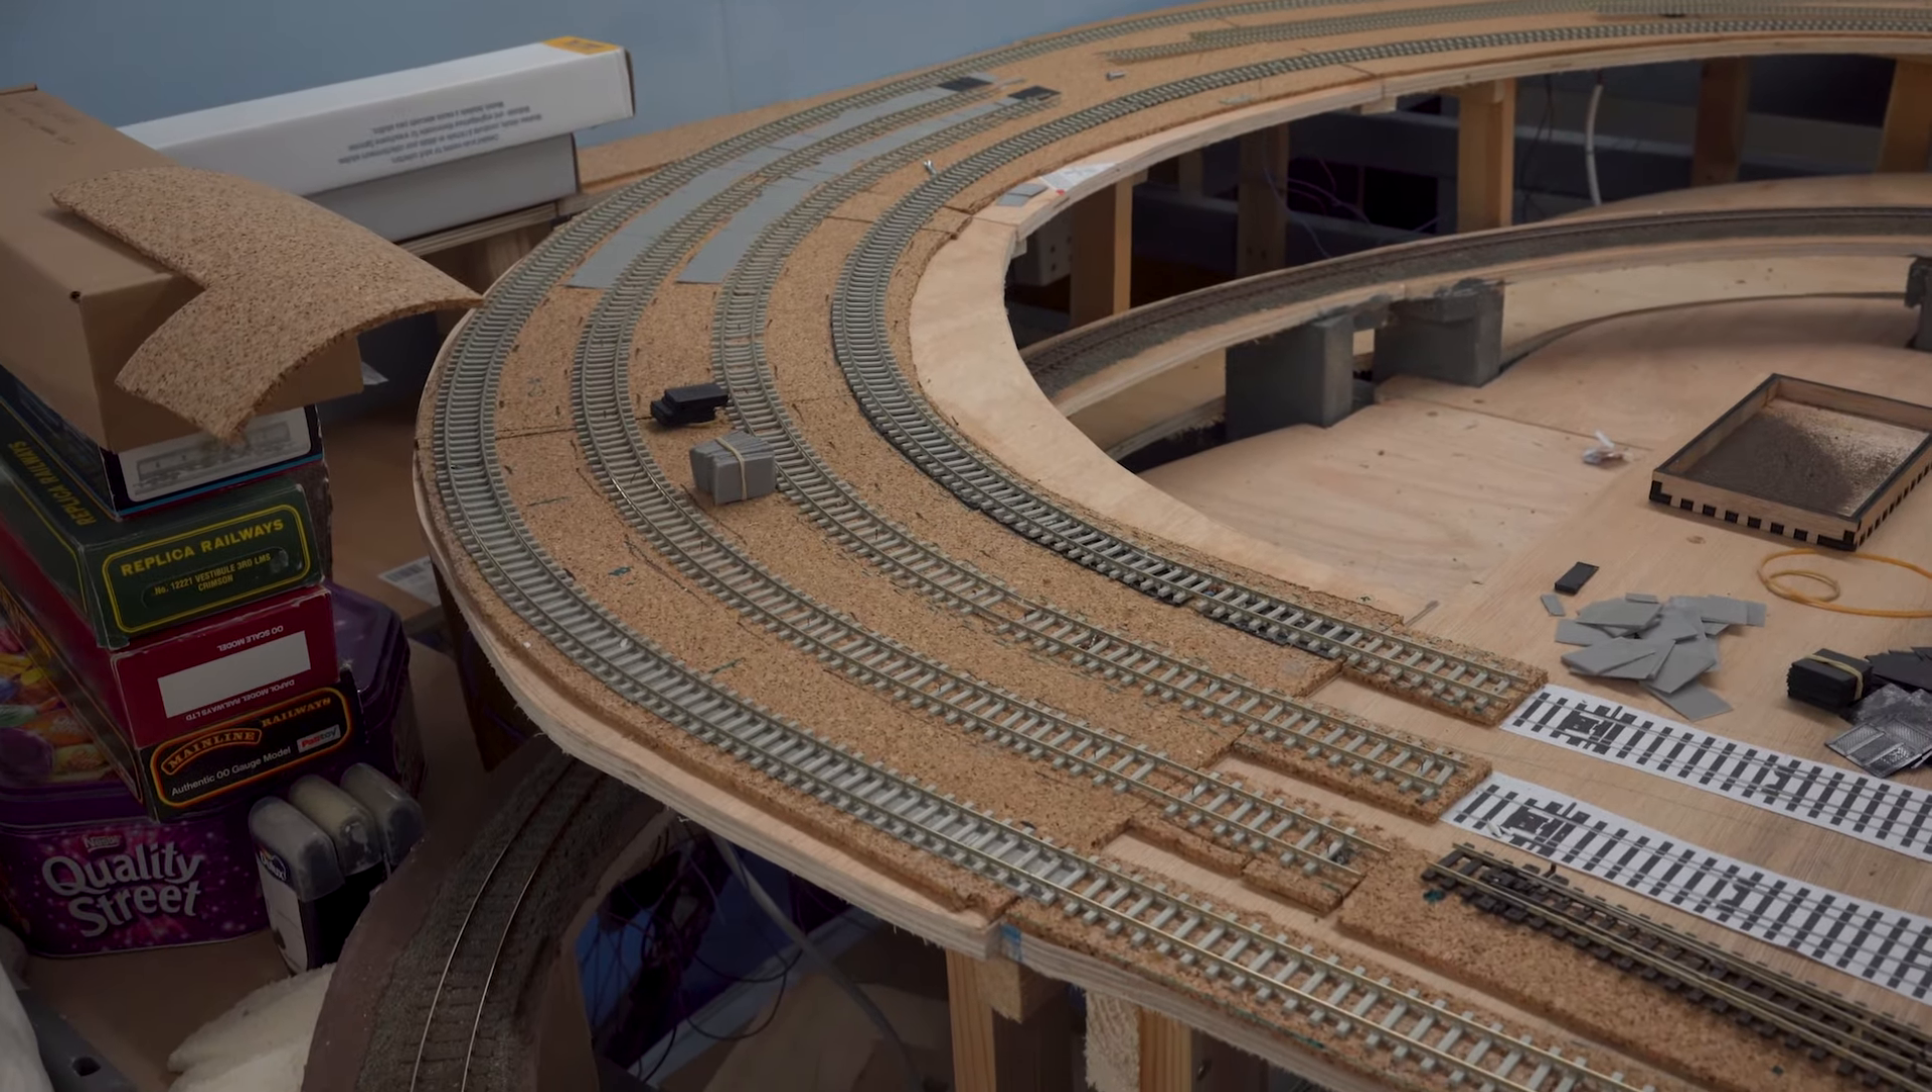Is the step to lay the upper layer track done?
No.